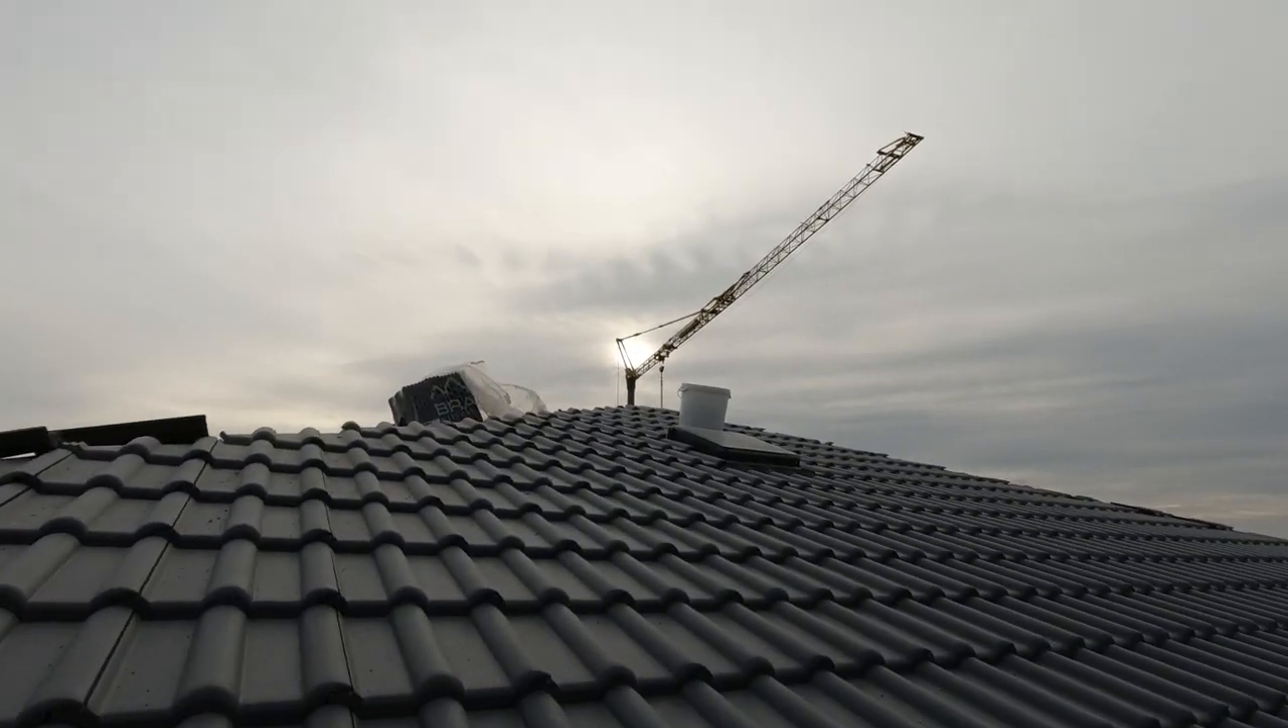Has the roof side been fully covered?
Yes.